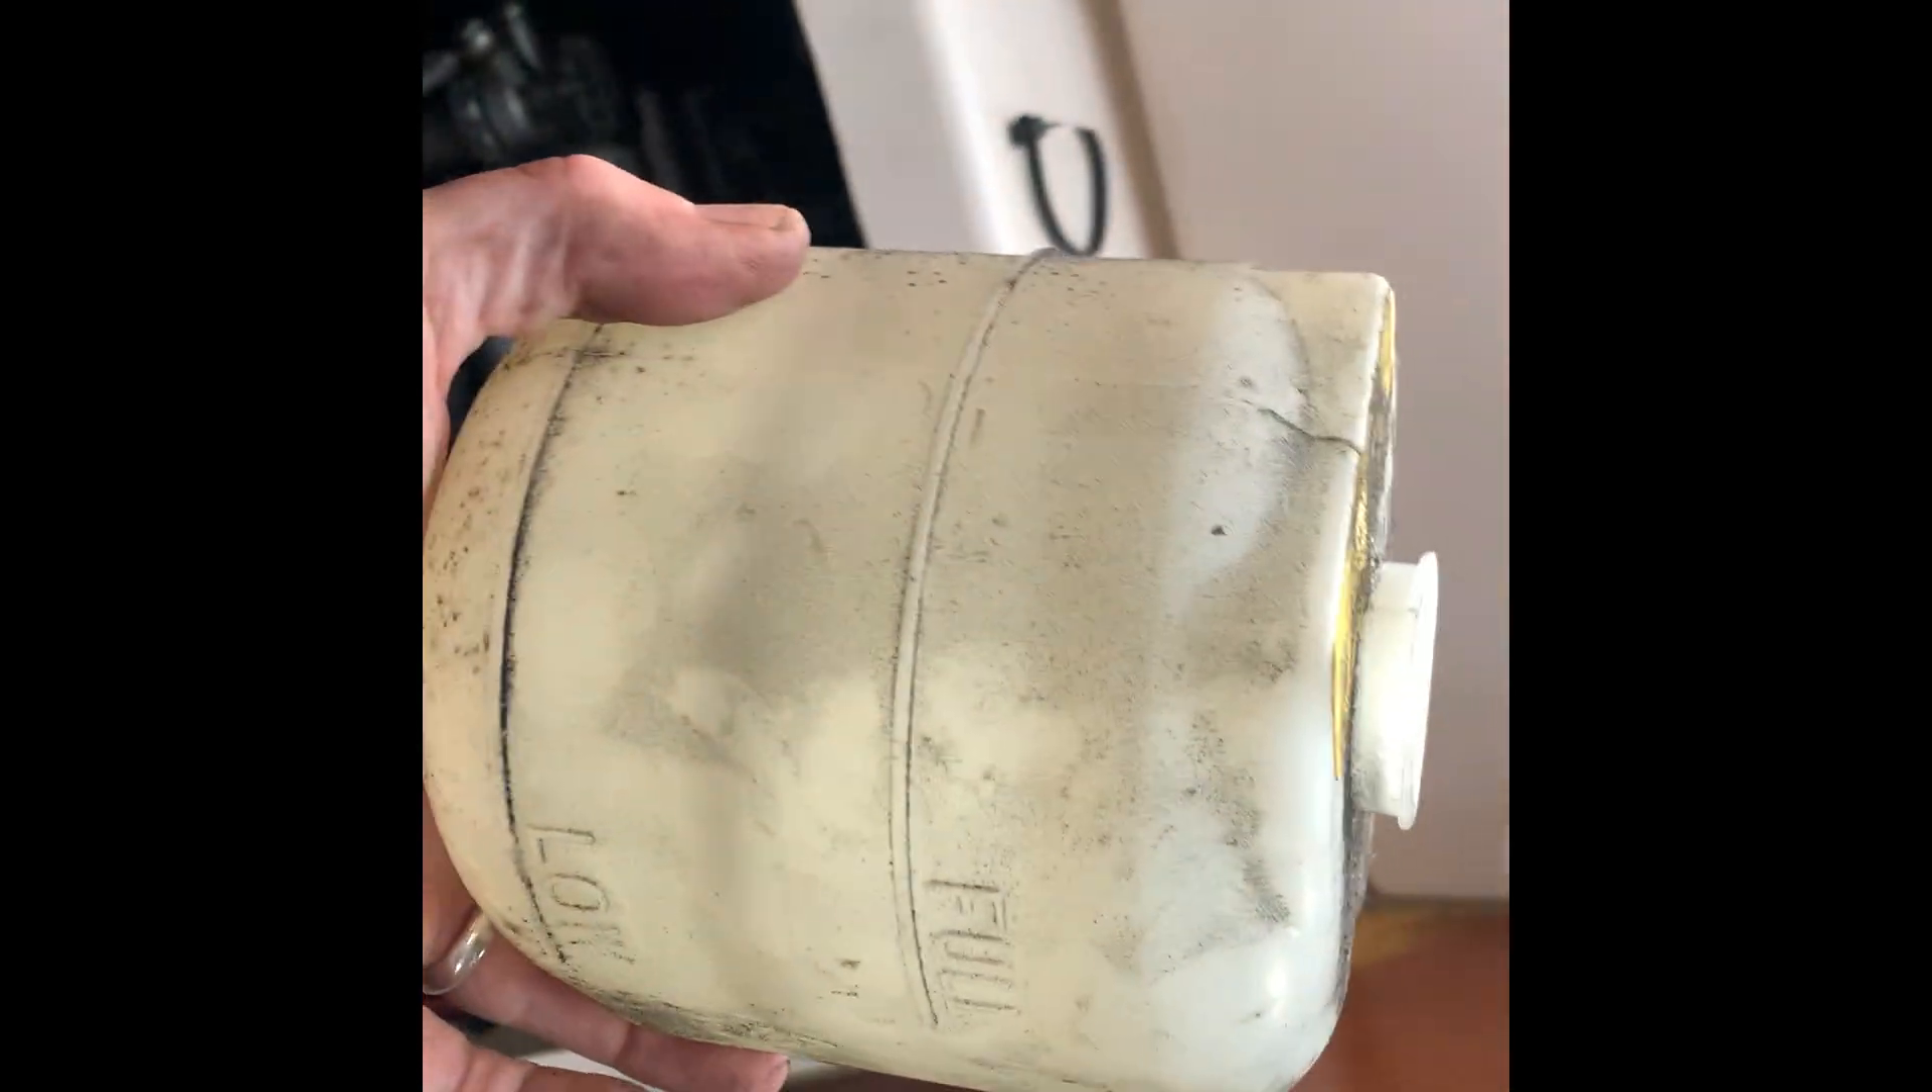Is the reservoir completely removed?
Yes.